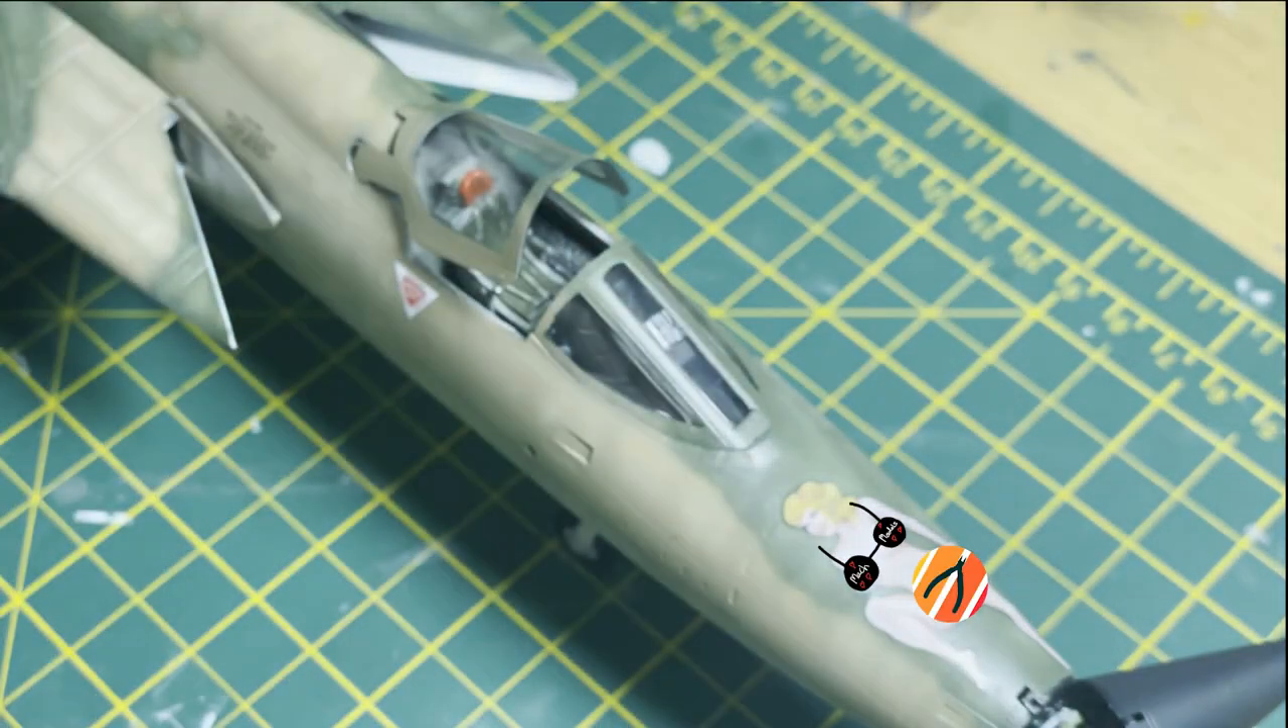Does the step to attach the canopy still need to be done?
No.